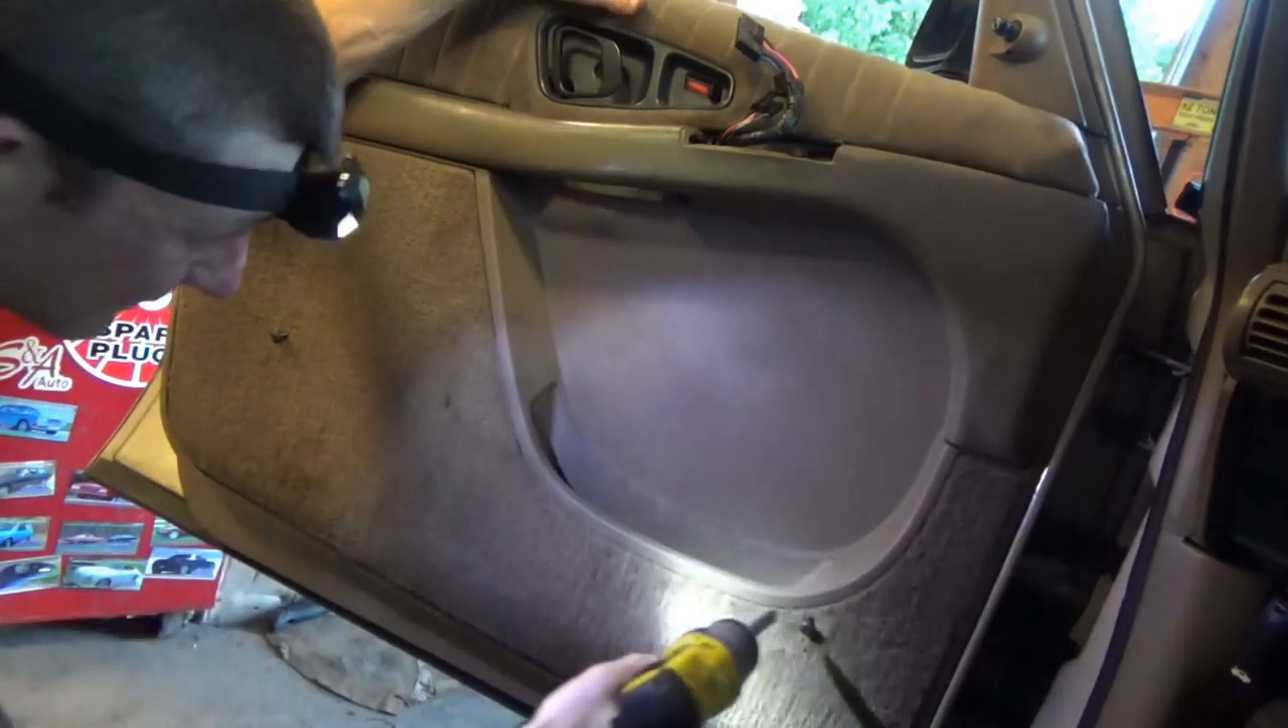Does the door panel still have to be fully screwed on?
Yes.